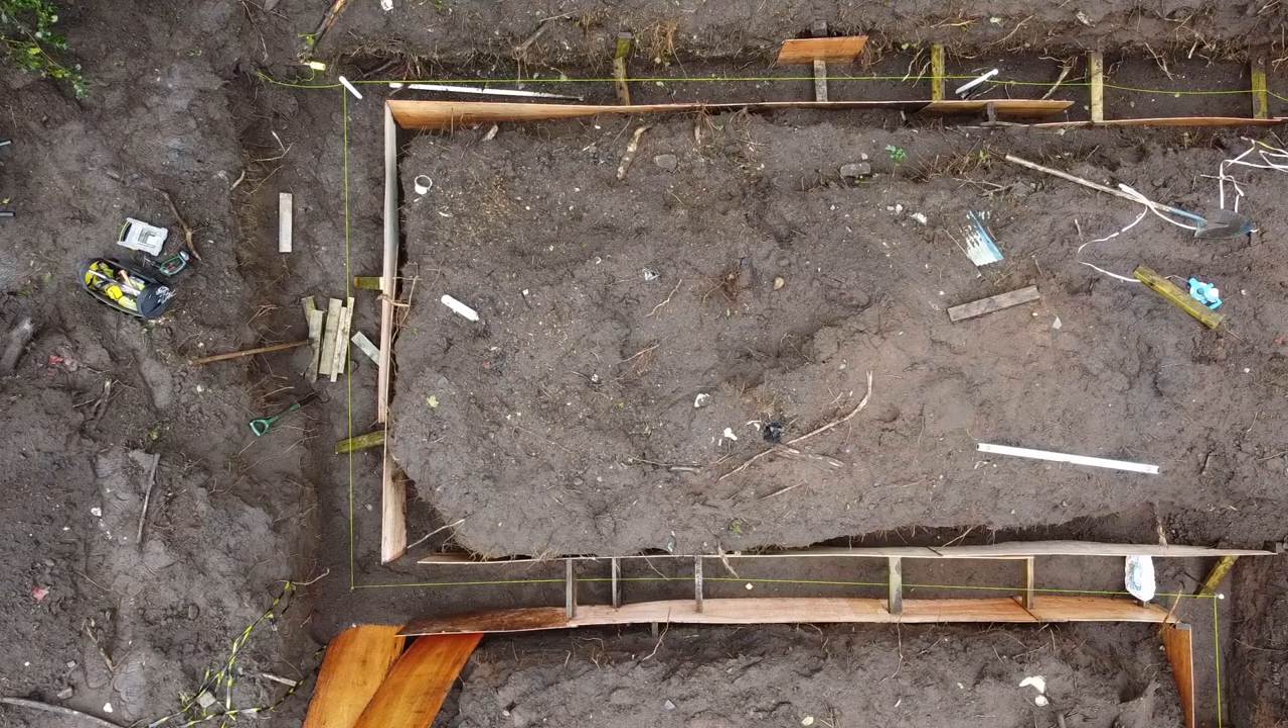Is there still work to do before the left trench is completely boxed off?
Yes.